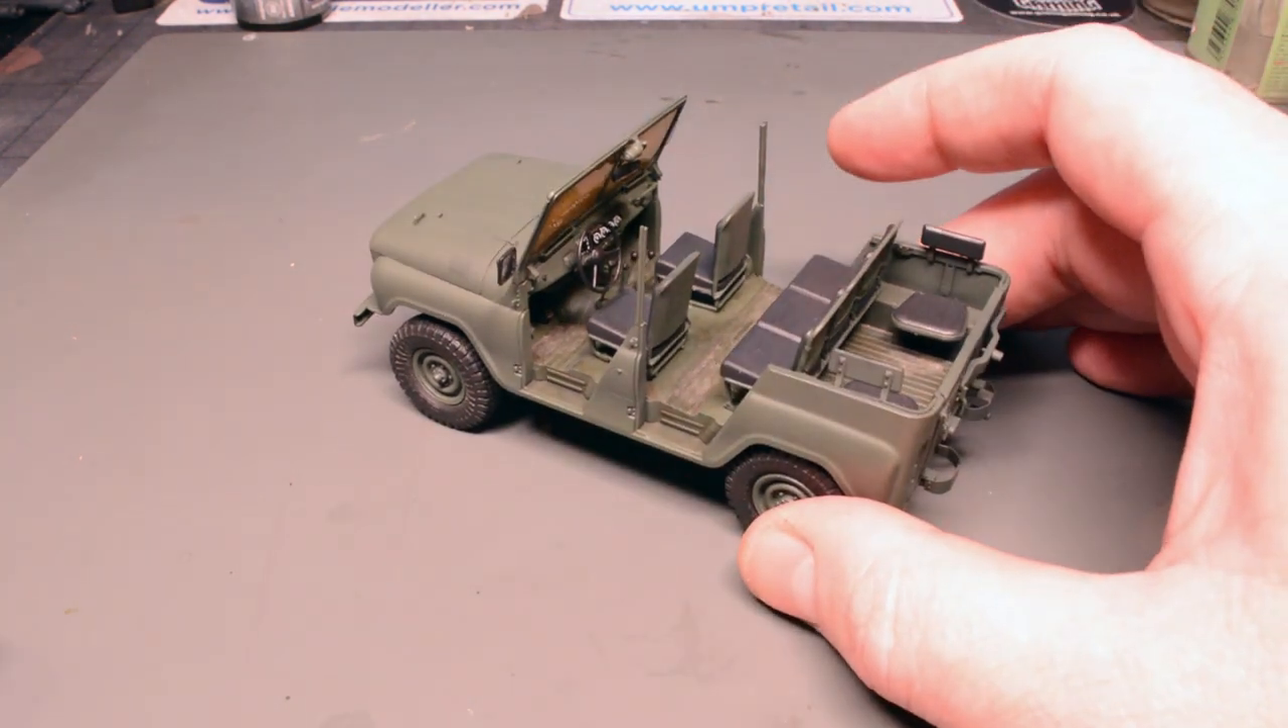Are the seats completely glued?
Yes.